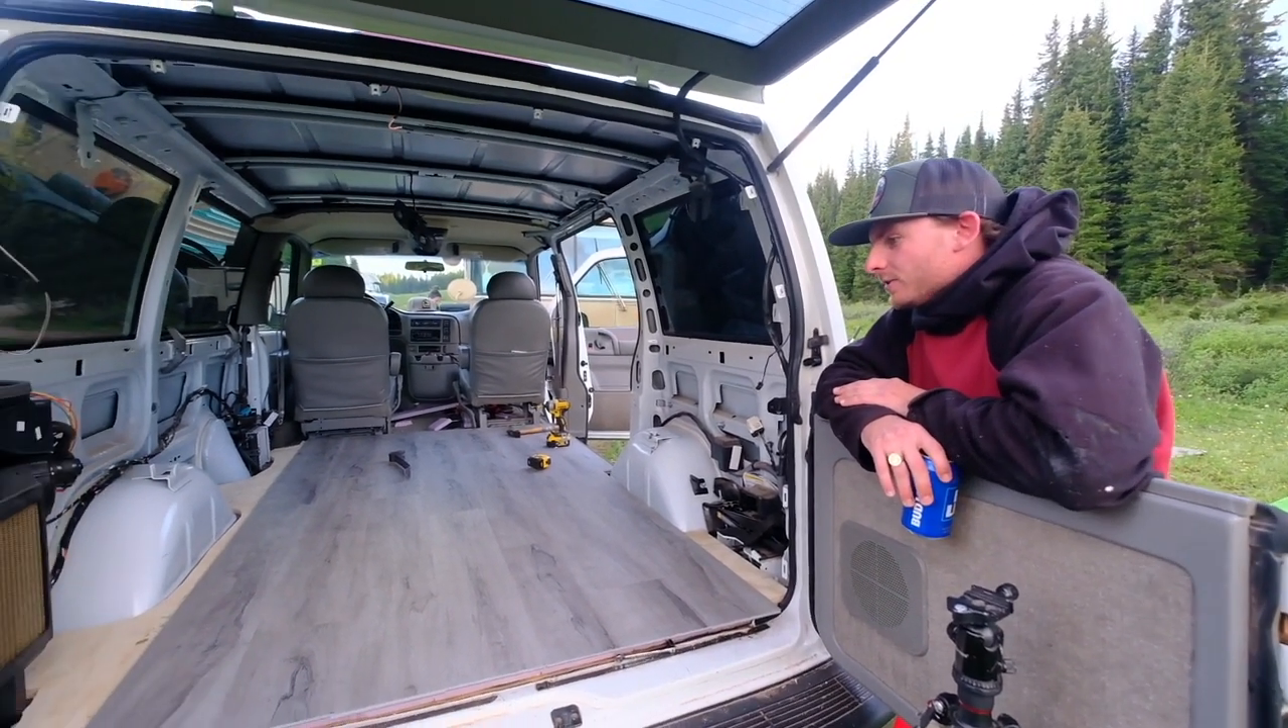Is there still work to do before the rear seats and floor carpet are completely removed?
No.